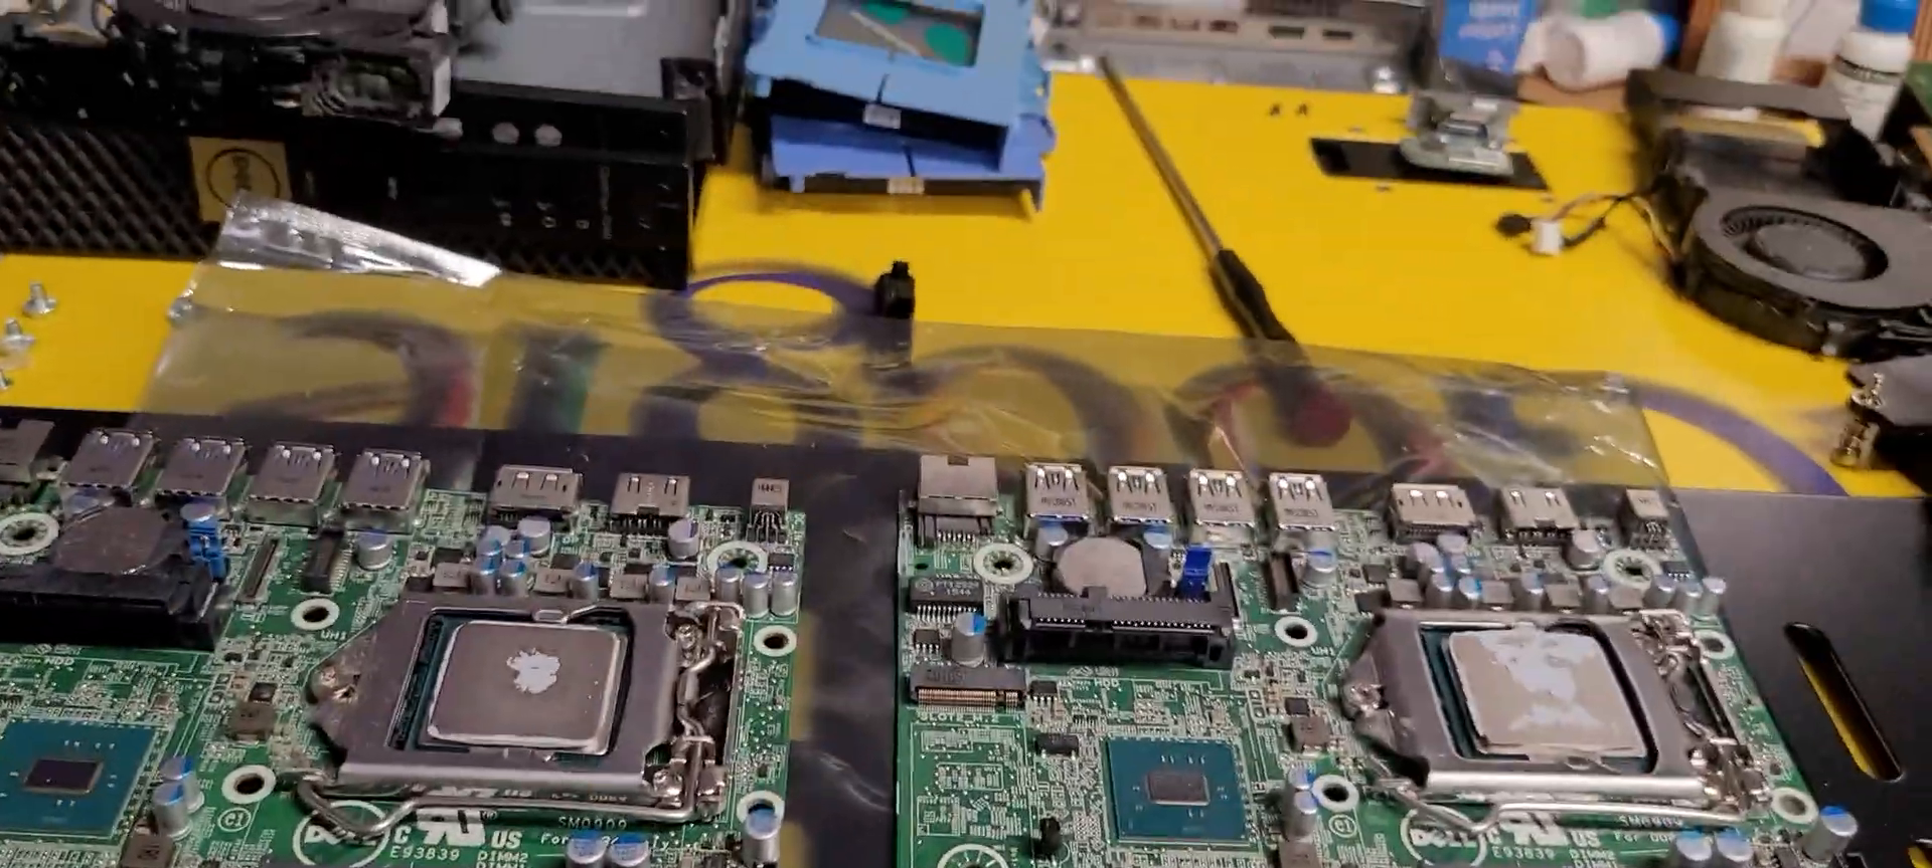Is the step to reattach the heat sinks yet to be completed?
Yes.